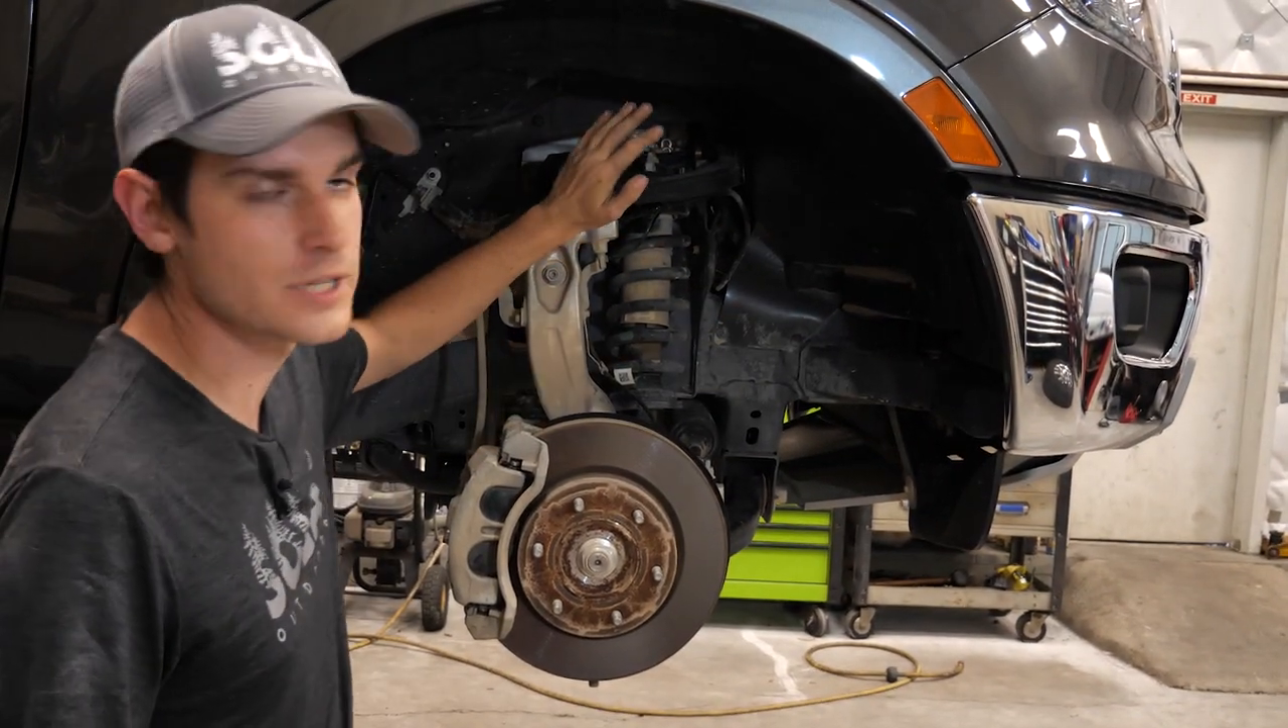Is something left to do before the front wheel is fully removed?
No.